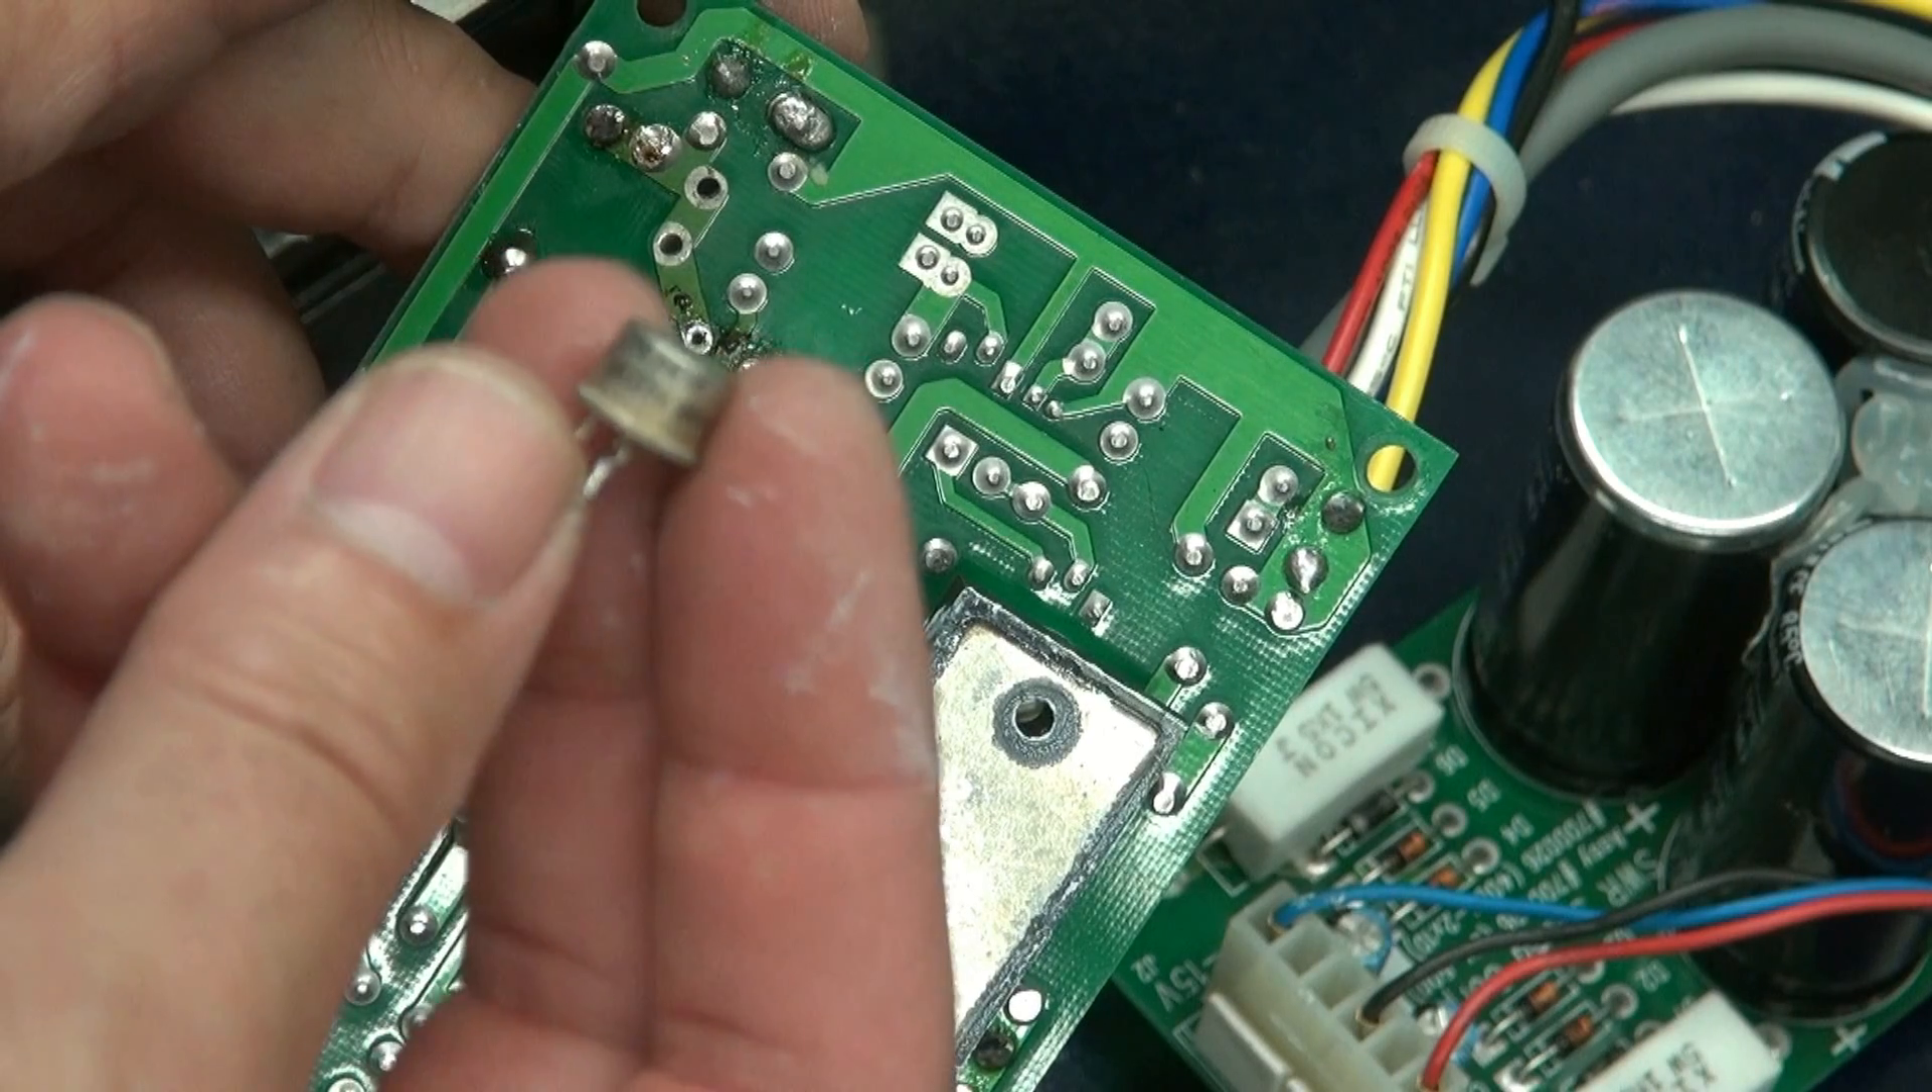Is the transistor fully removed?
Yes.